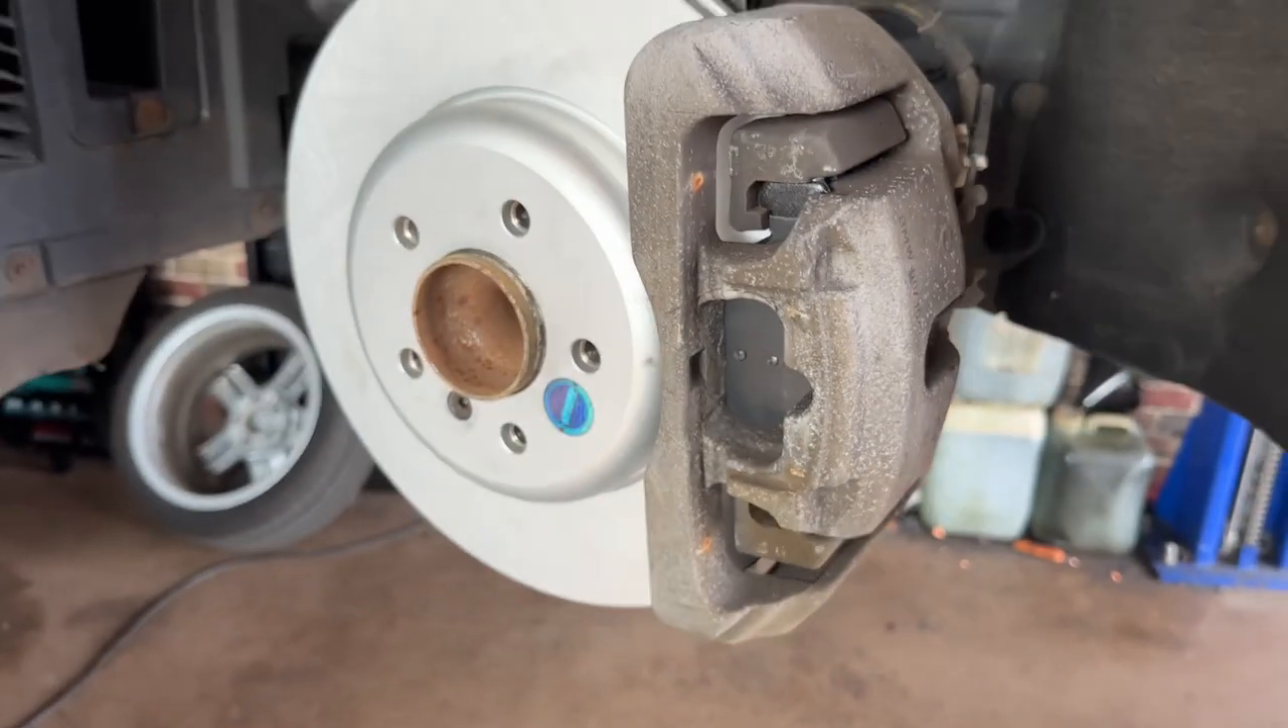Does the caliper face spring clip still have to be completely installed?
Yes.